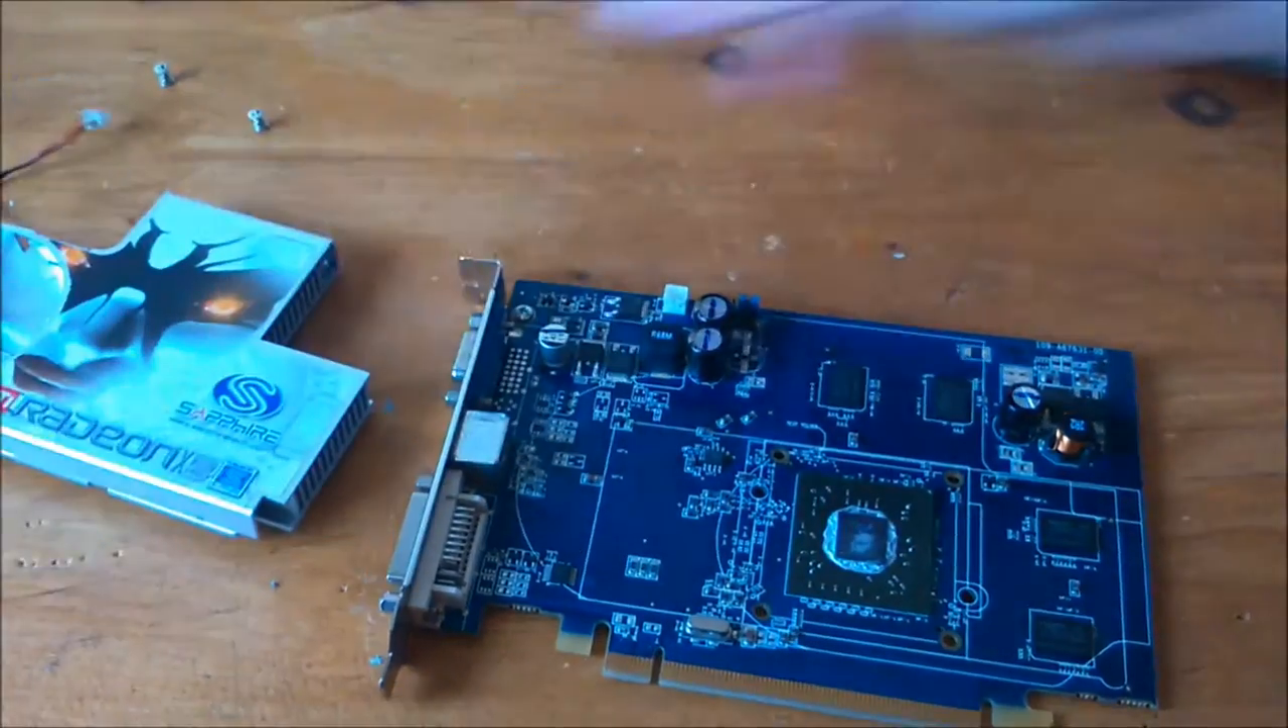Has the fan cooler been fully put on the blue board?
No.